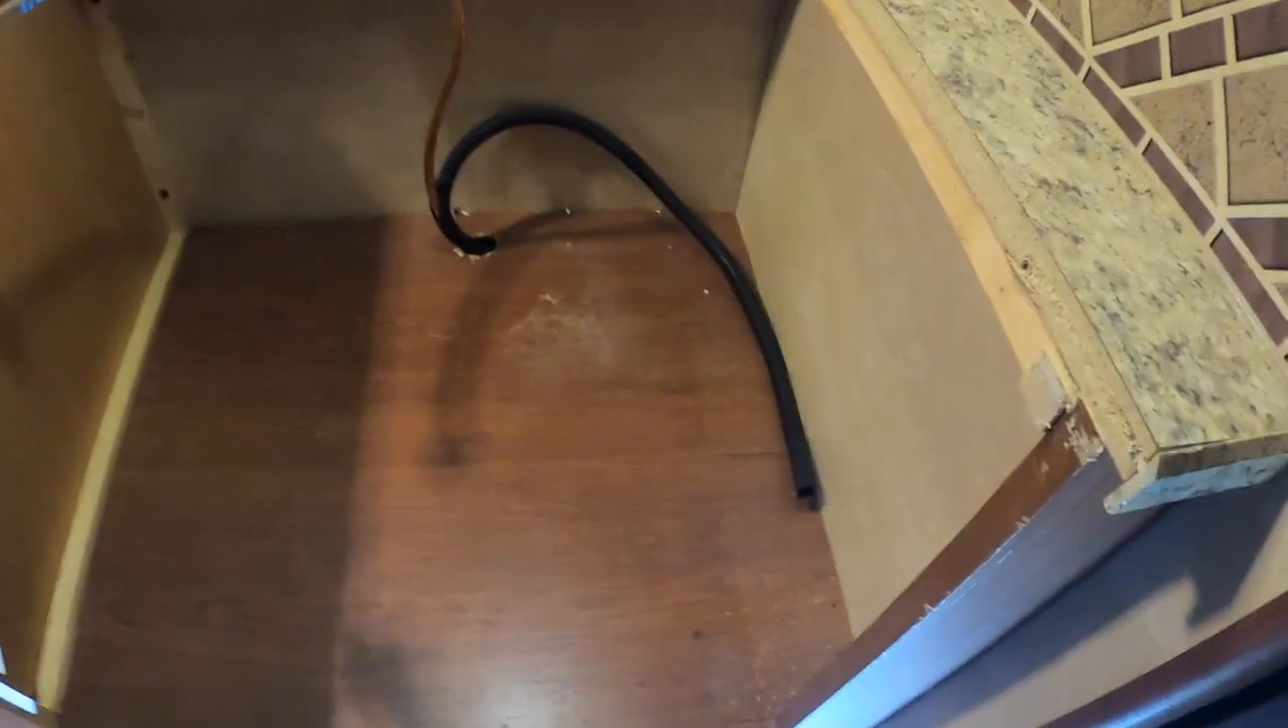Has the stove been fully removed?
Yes.